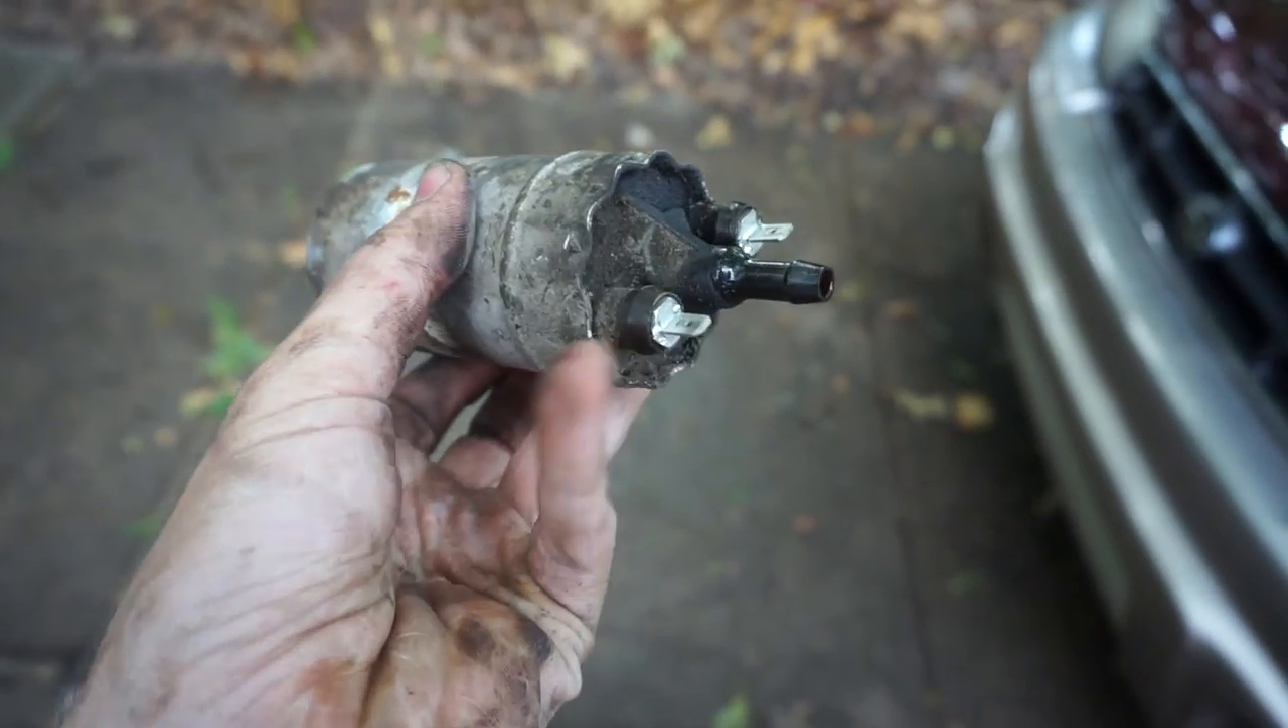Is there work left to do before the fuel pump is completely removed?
No.